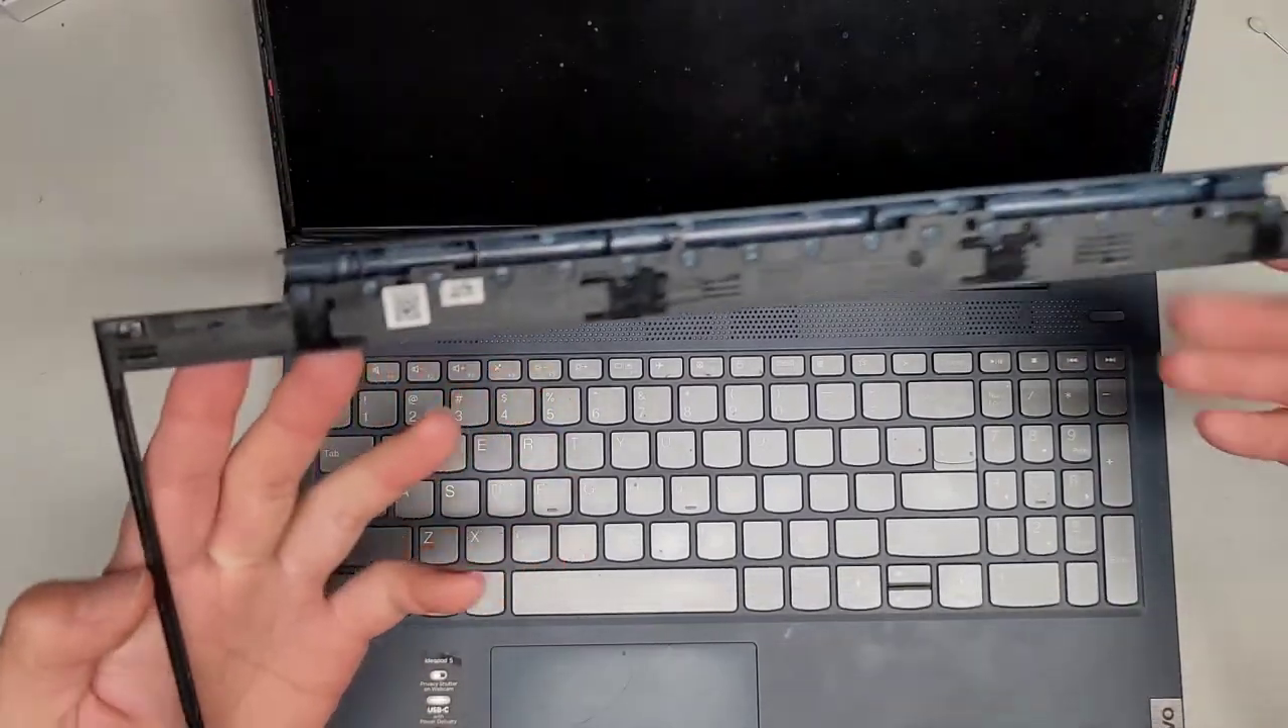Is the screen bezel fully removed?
Yes.